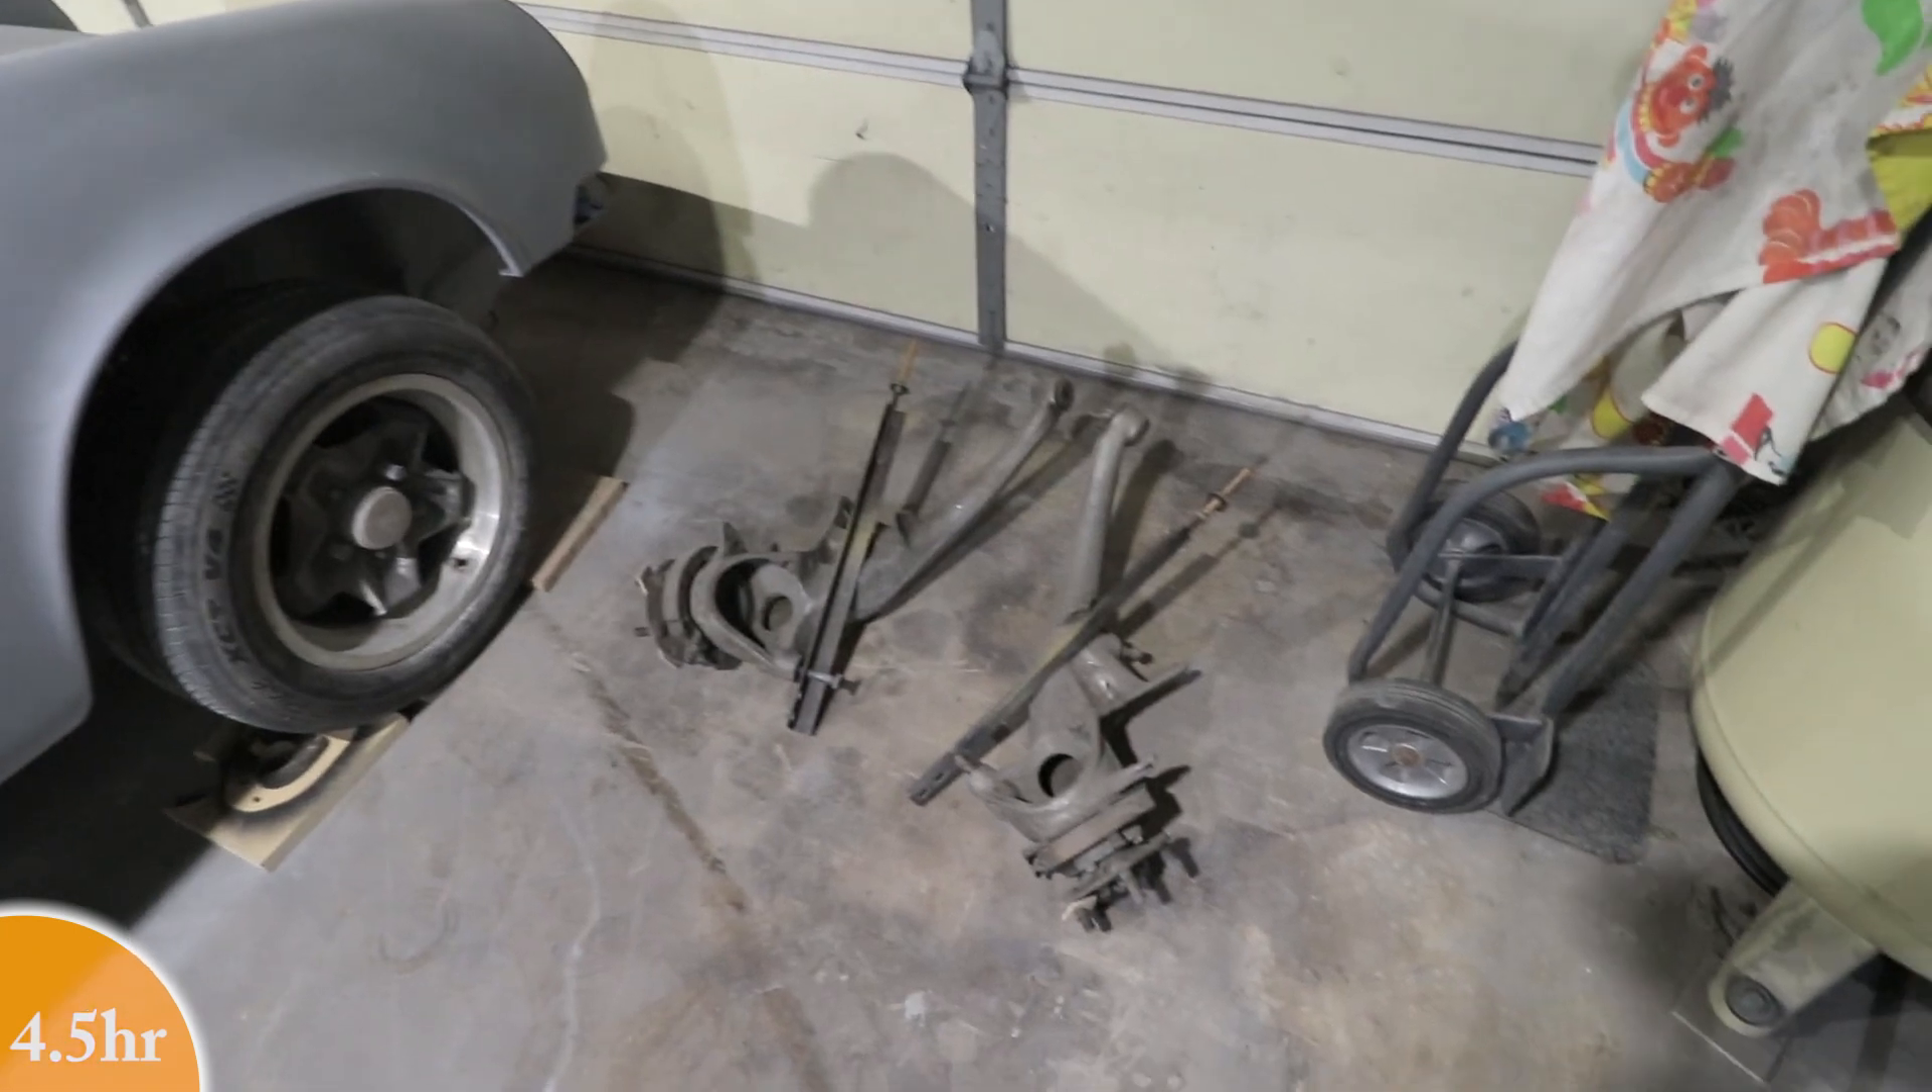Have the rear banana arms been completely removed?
Yes.